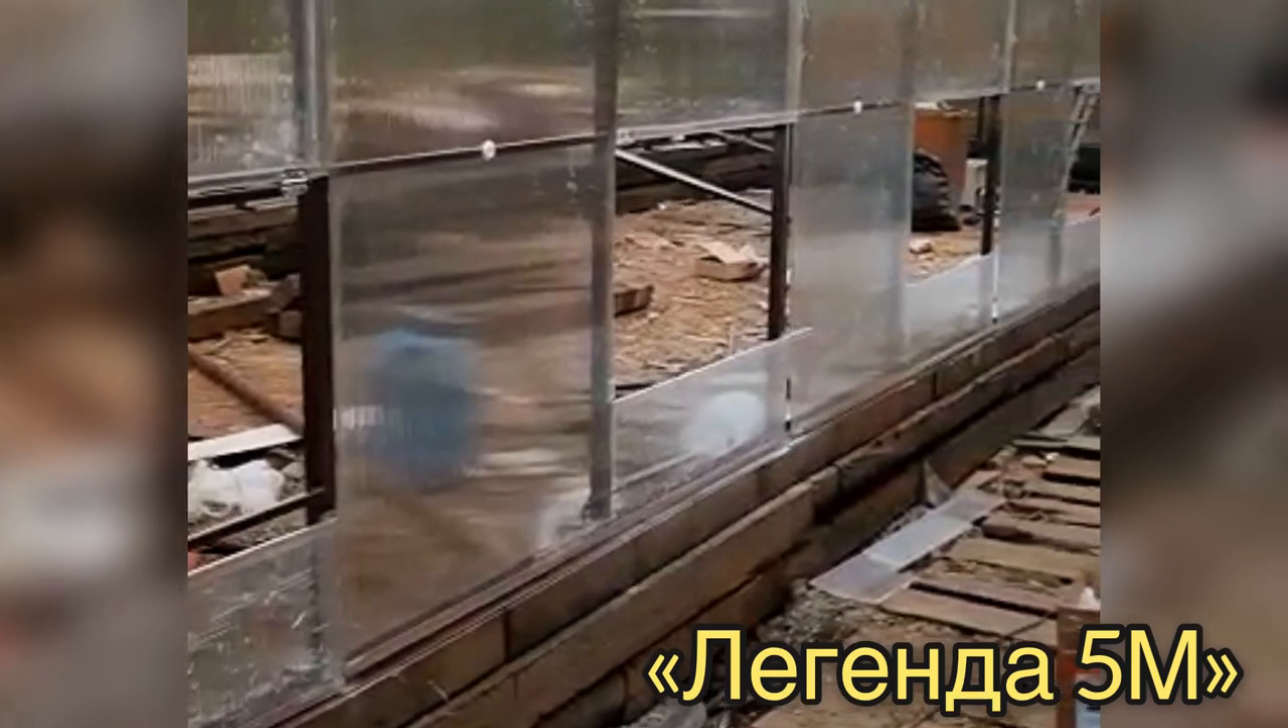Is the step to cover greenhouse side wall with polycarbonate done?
No.